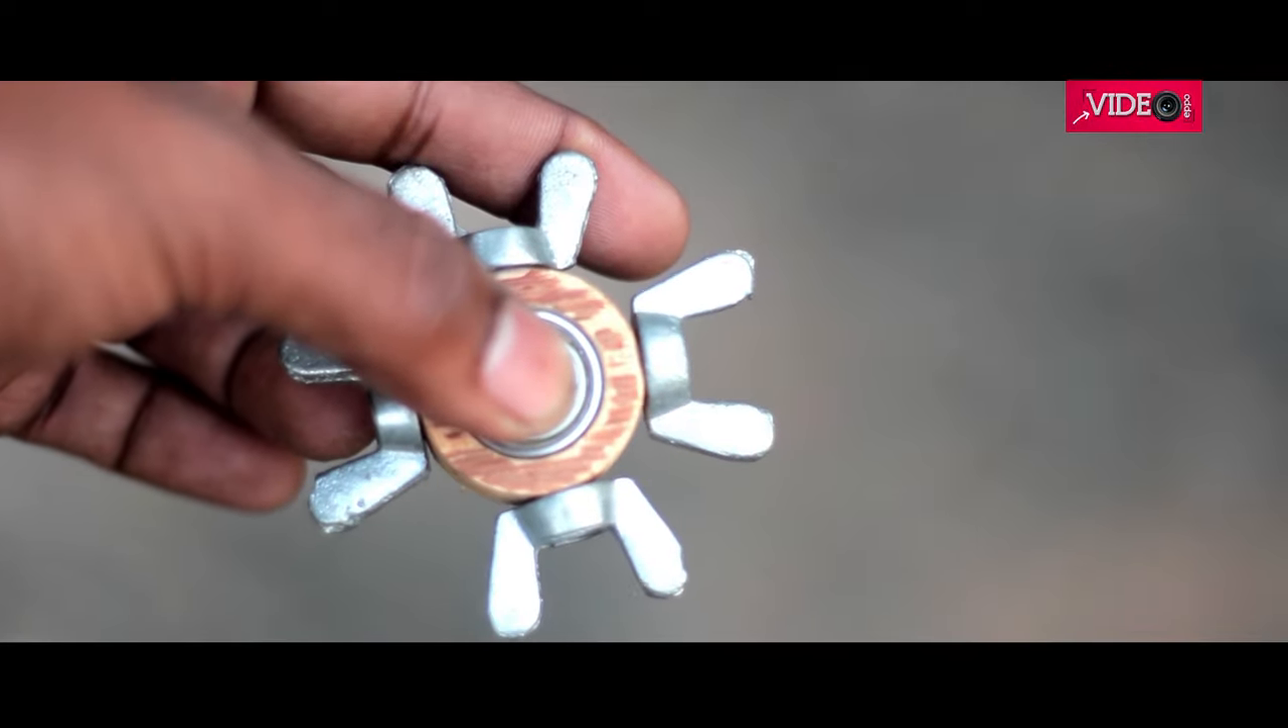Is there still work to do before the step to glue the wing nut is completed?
No.